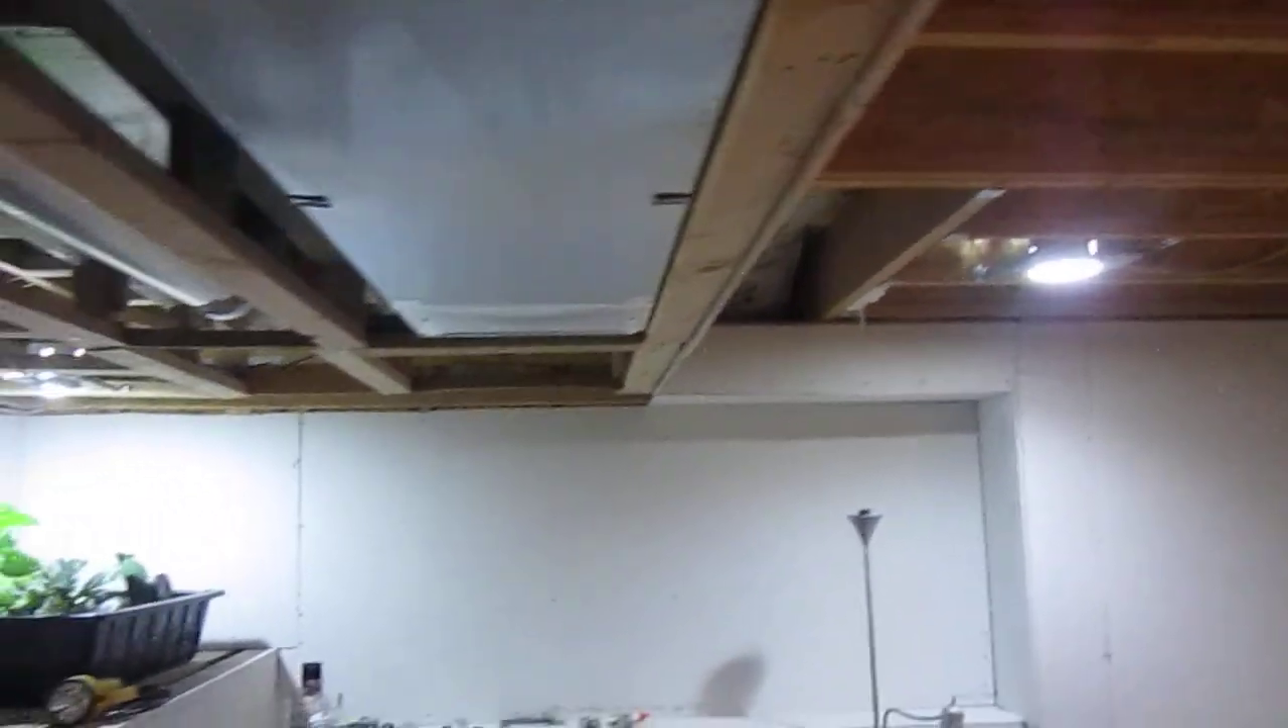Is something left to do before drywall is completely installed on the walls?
No.